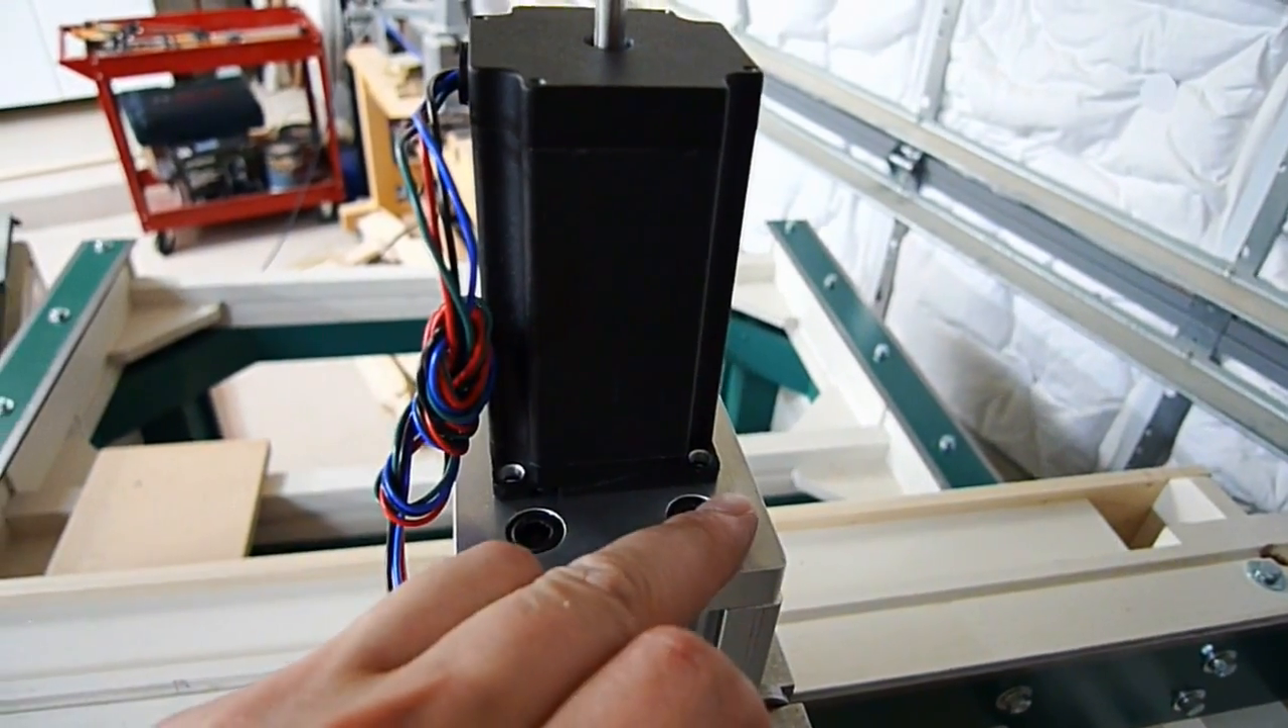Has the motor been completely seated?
Yes.